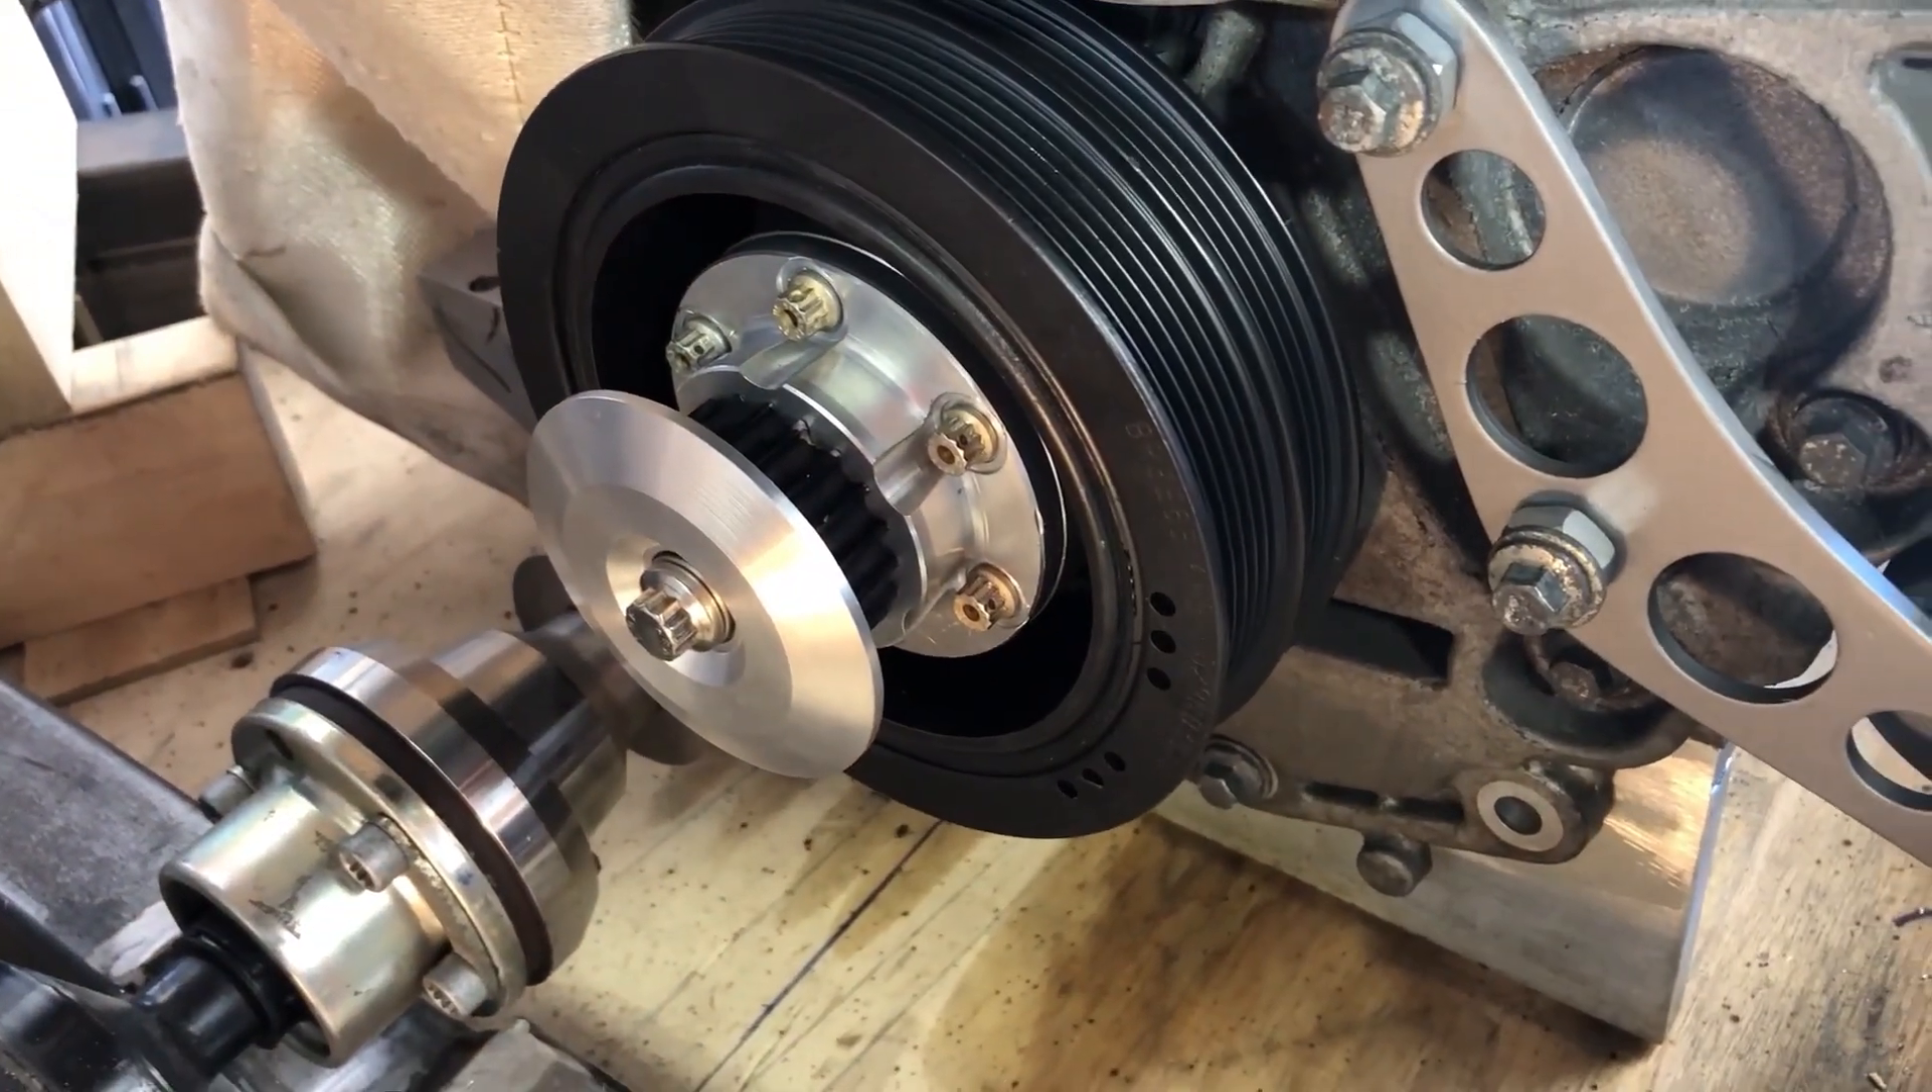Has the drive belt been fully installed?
No.